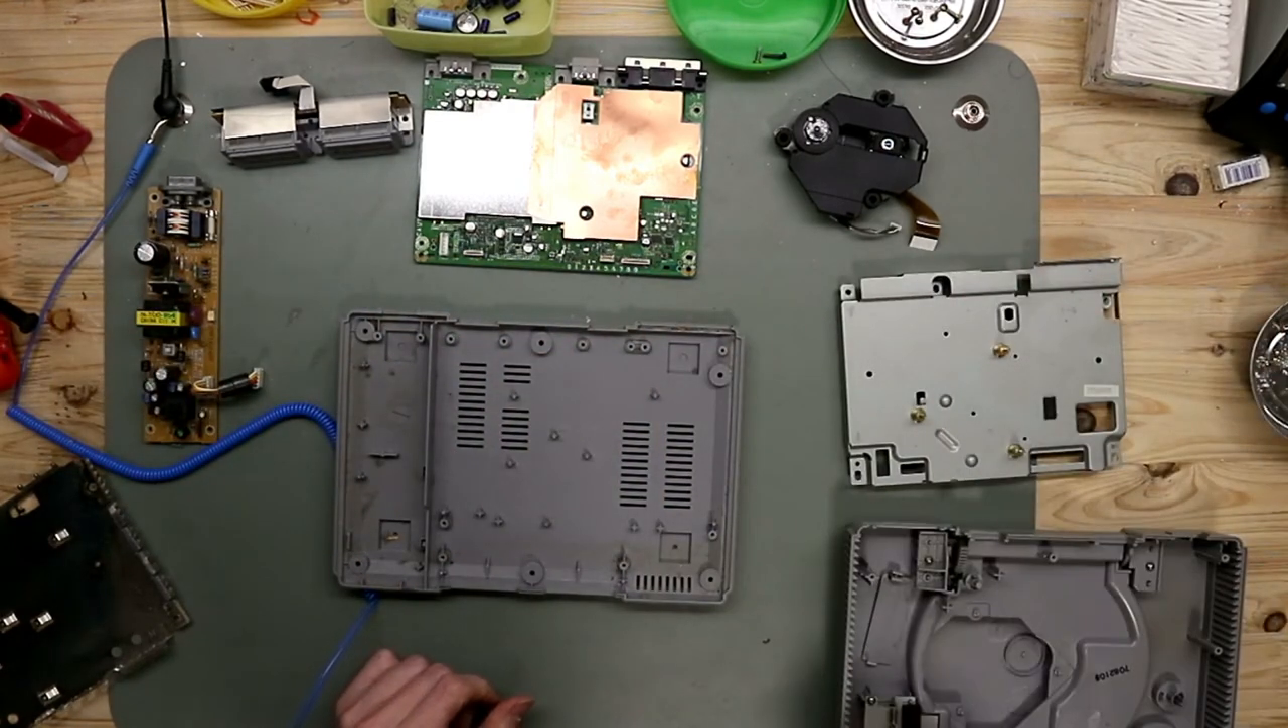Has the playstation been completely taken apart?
Yes.